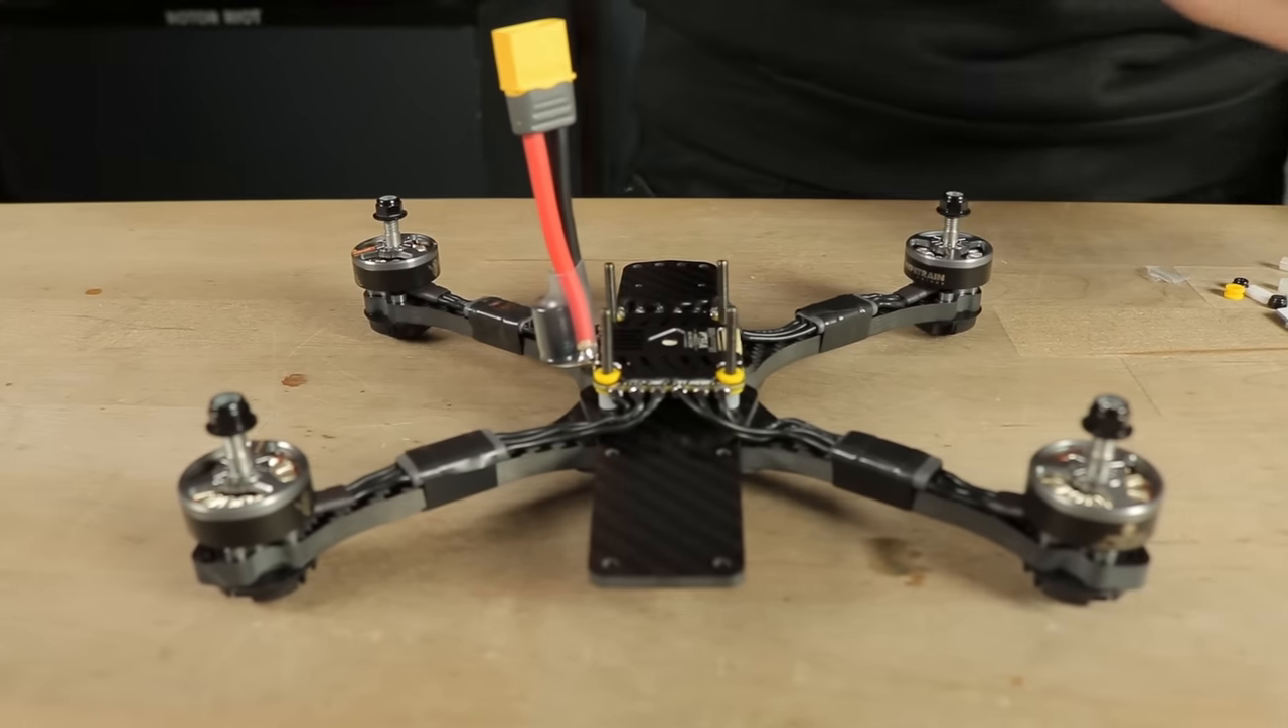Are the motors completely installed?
Yes.